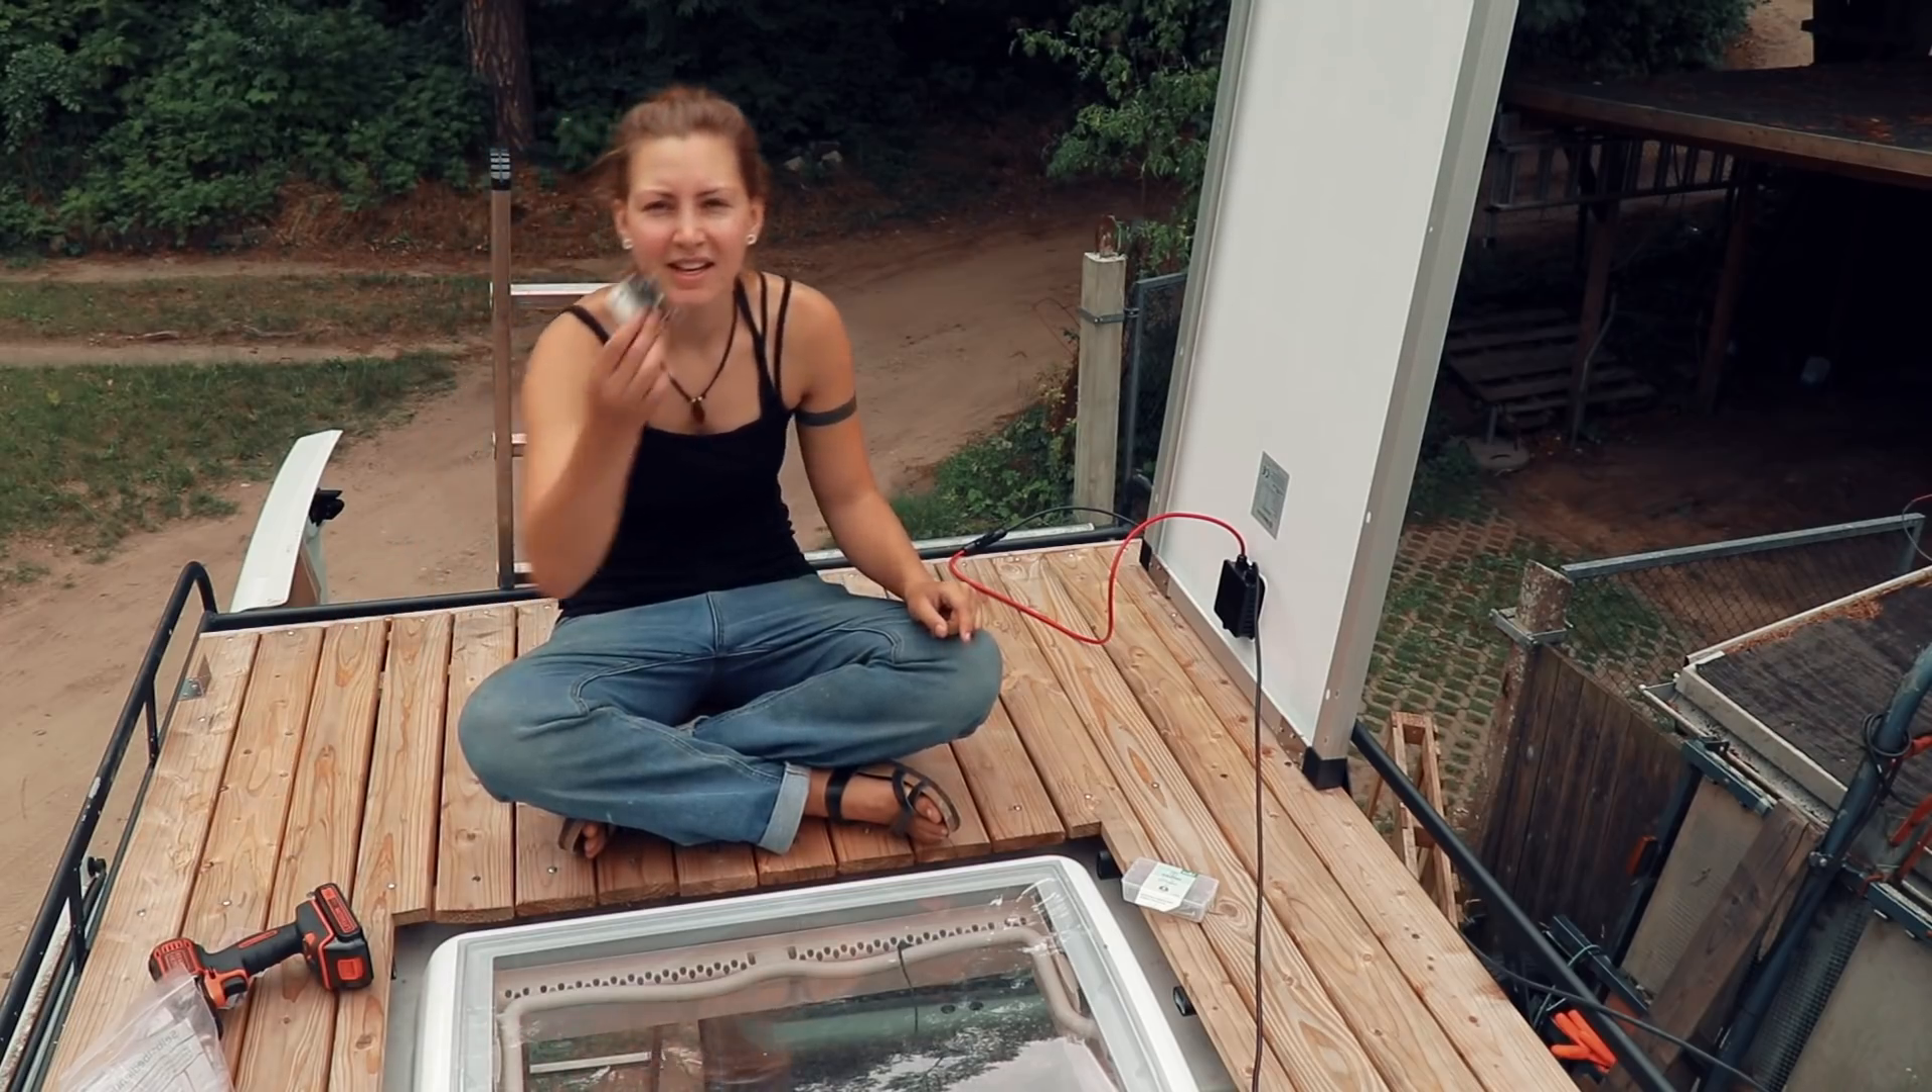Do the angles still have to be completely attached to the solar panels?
Yes.